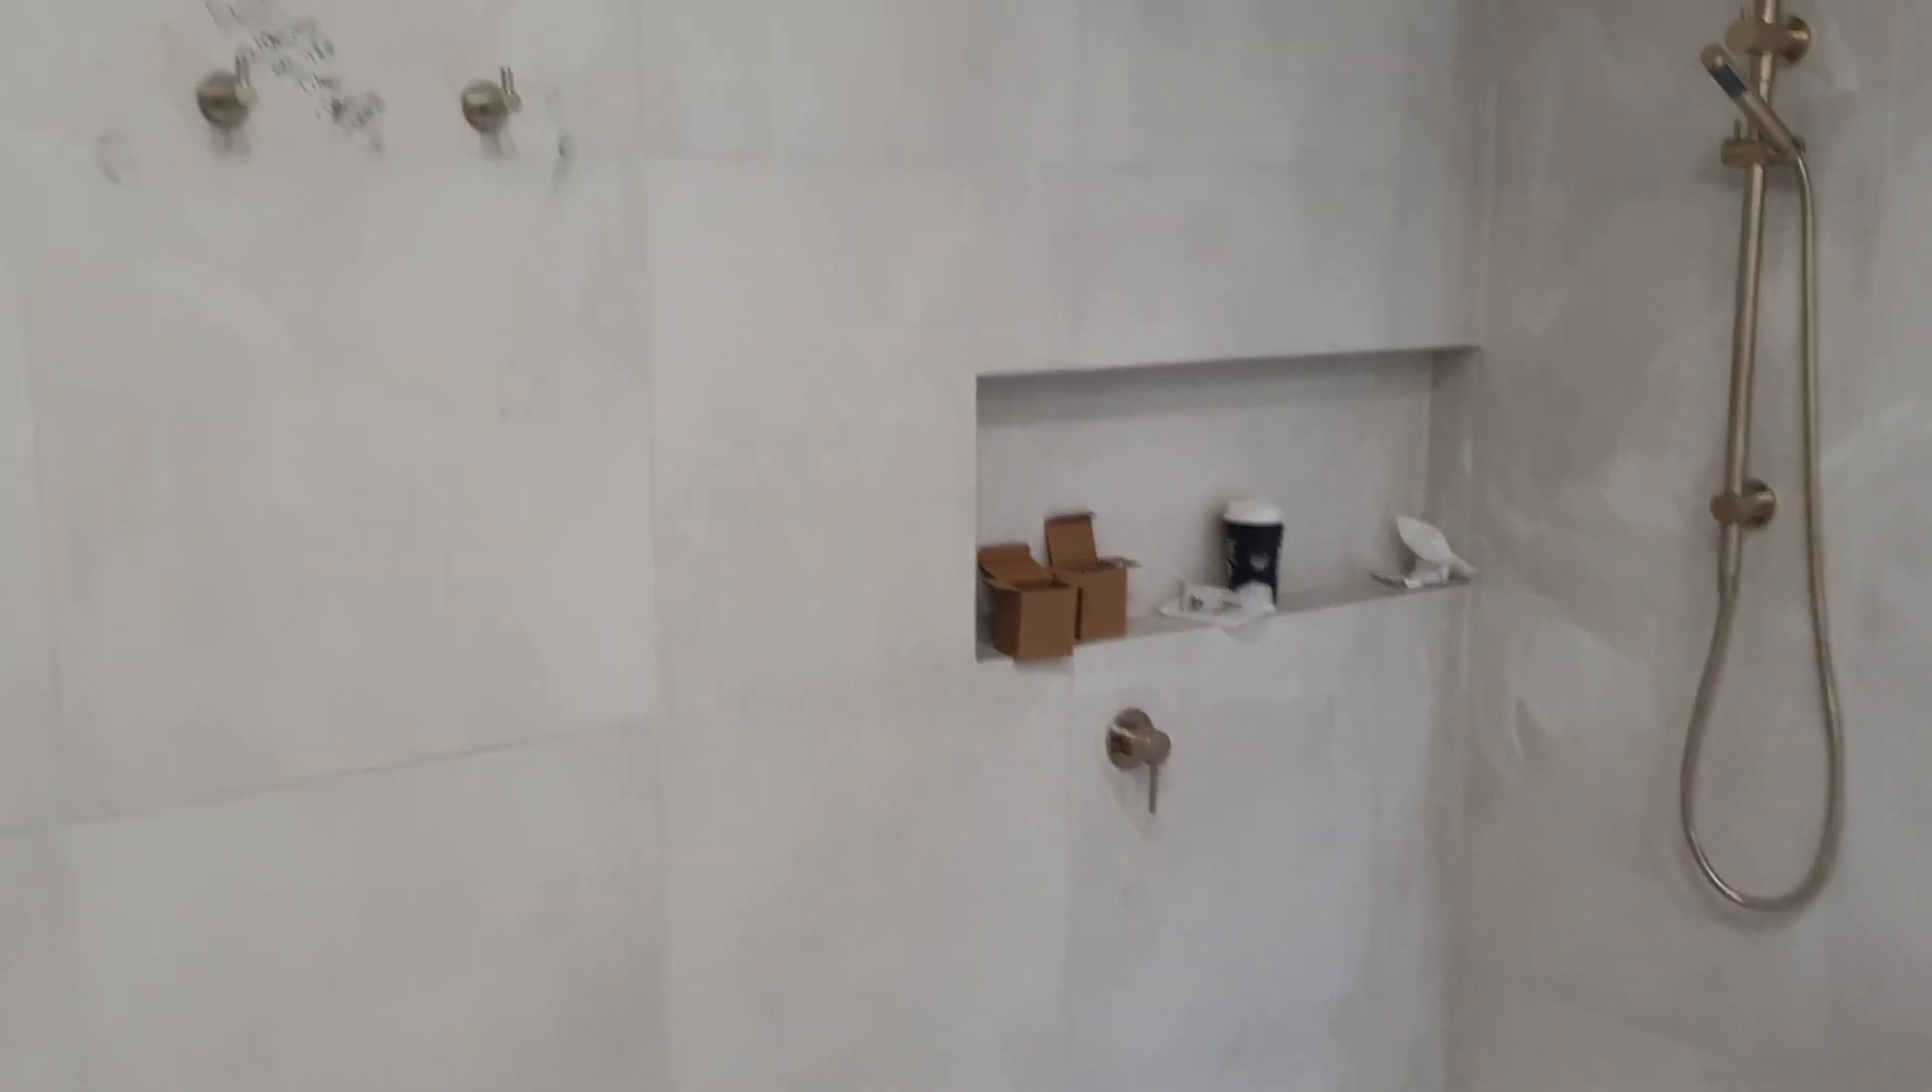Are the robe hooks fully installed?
Yes.